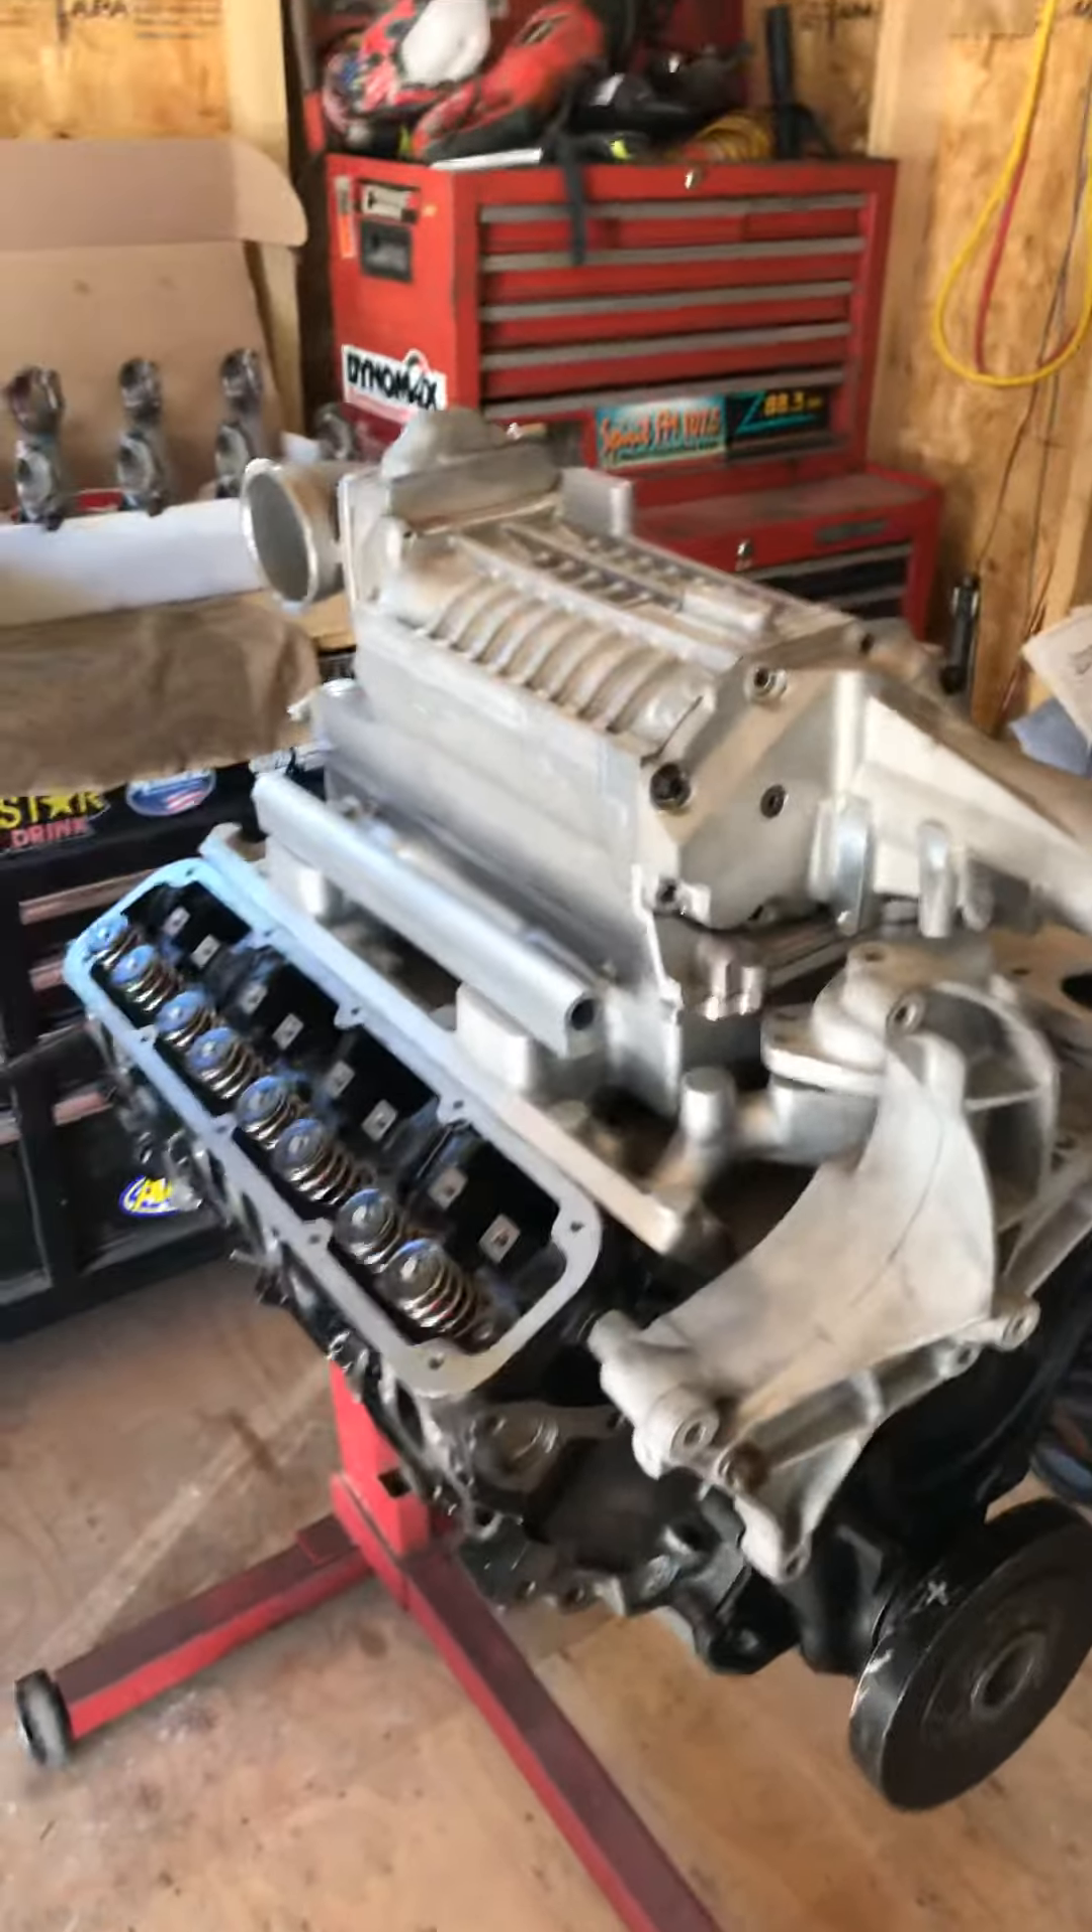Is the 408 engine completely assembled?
No.